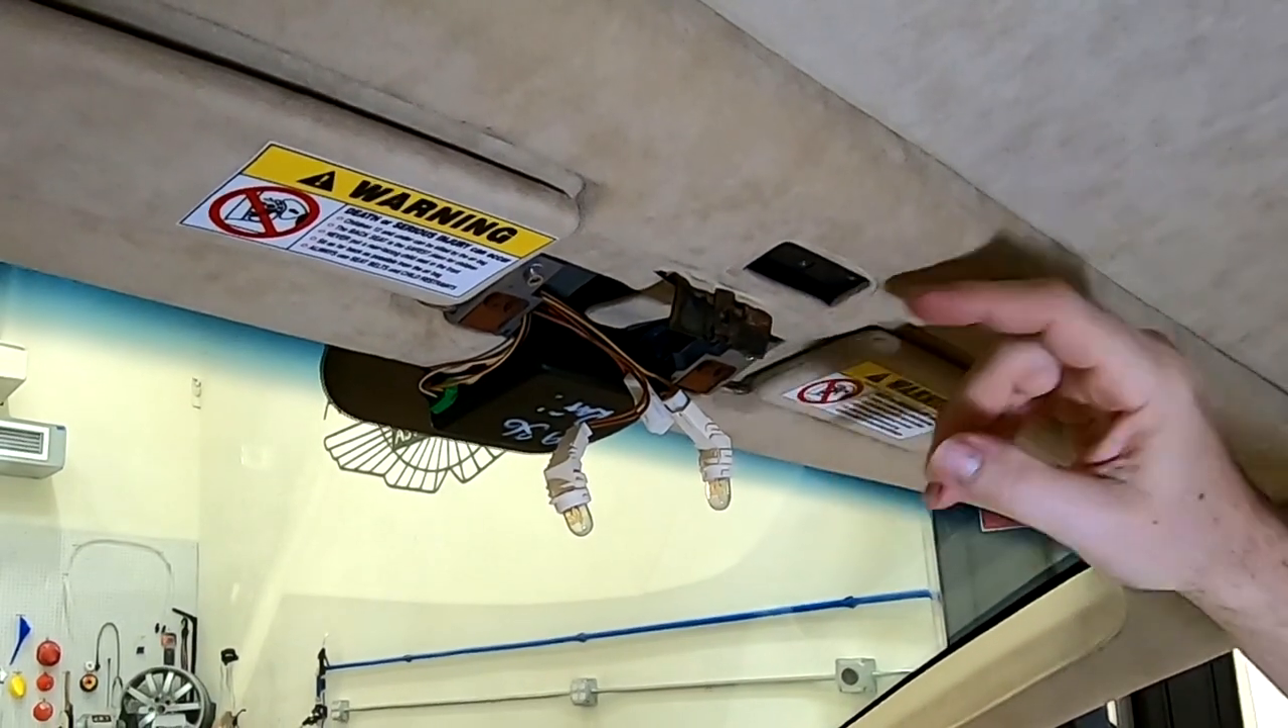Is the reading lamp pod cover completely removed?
Yes.